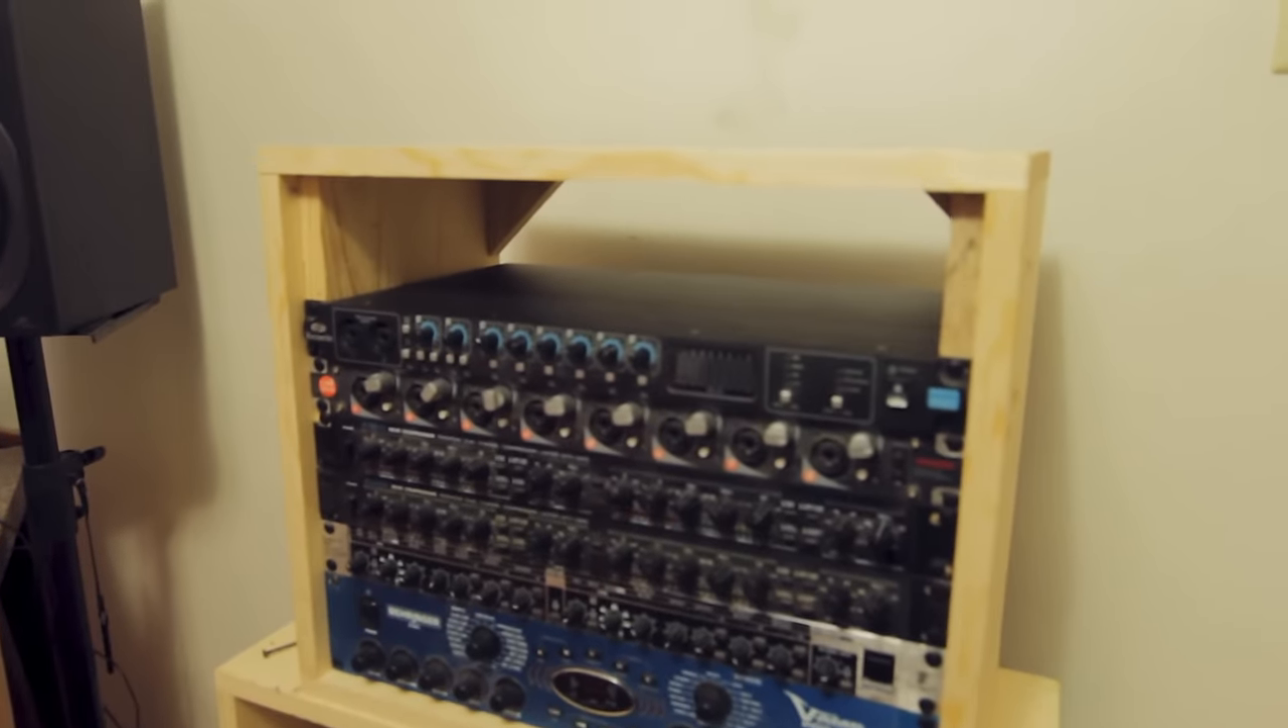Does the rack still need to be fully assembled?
No.